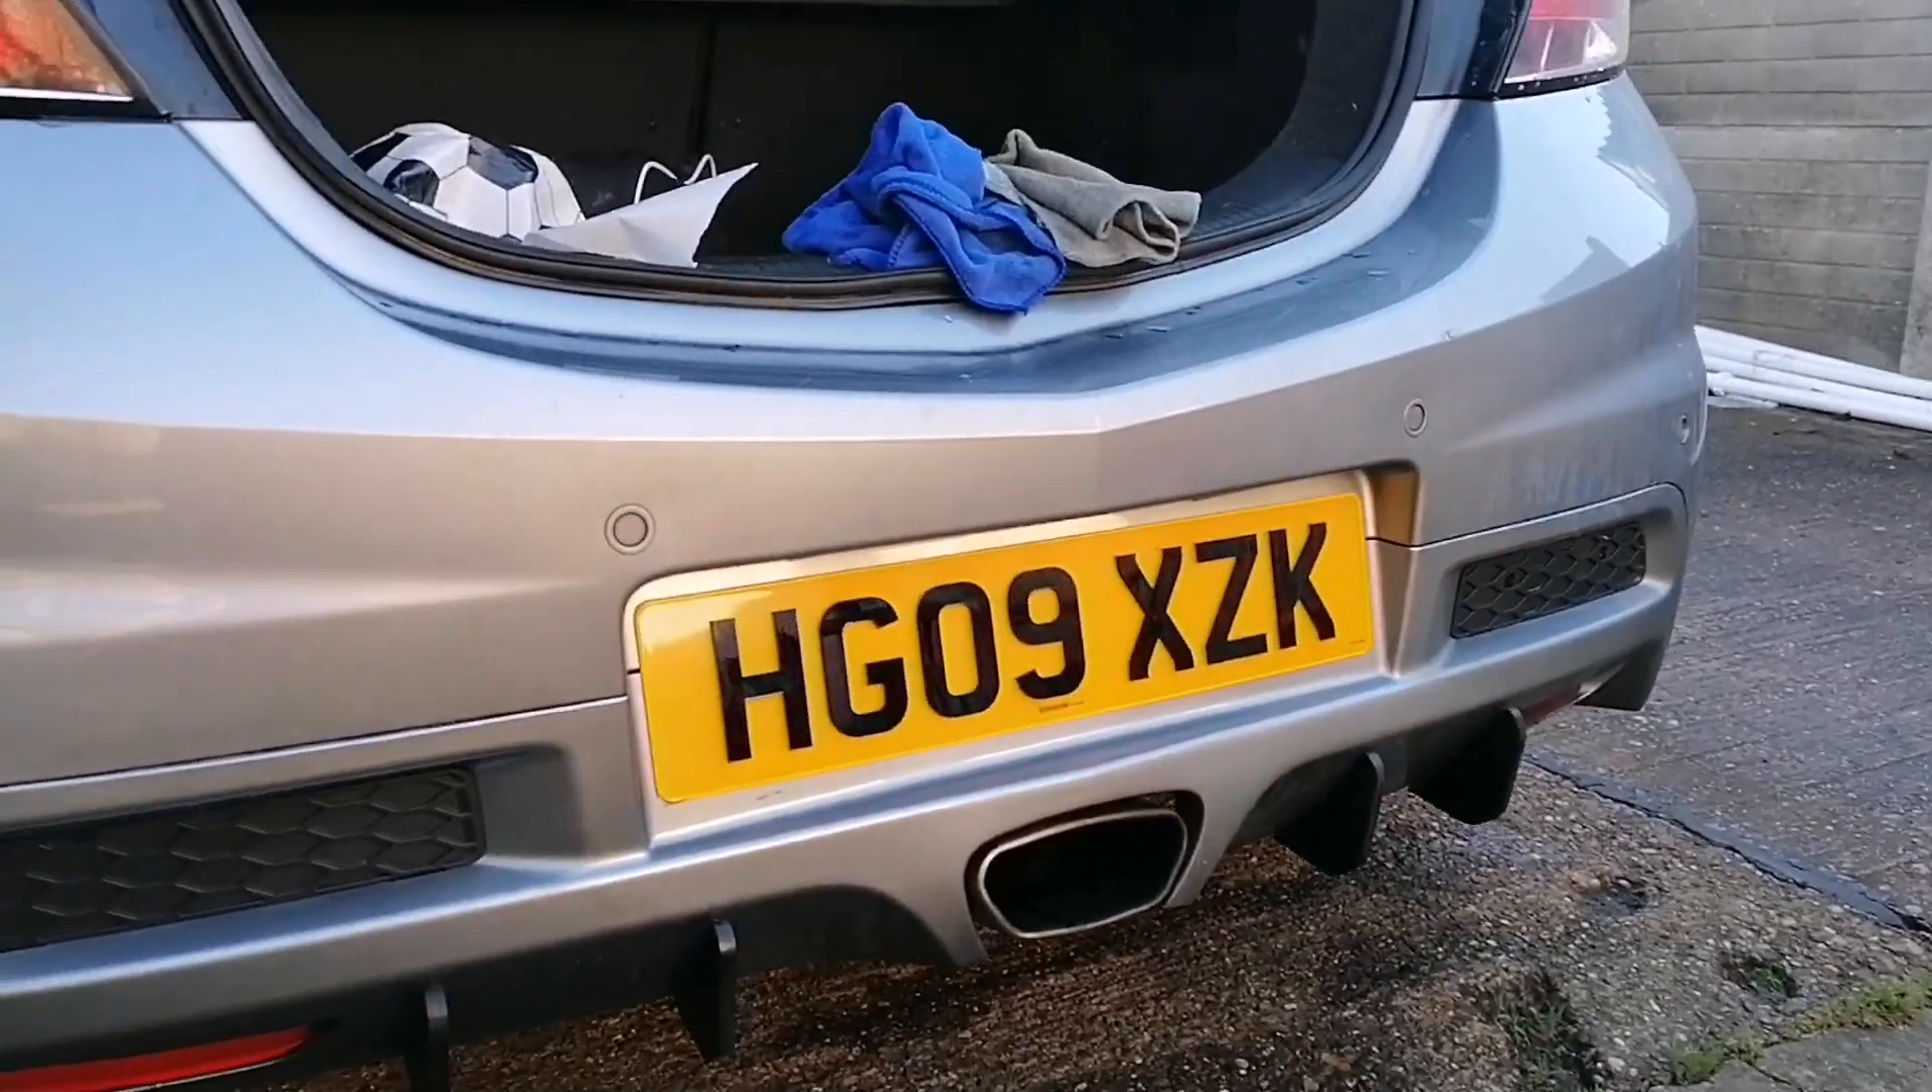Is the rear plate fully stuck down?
Yes.